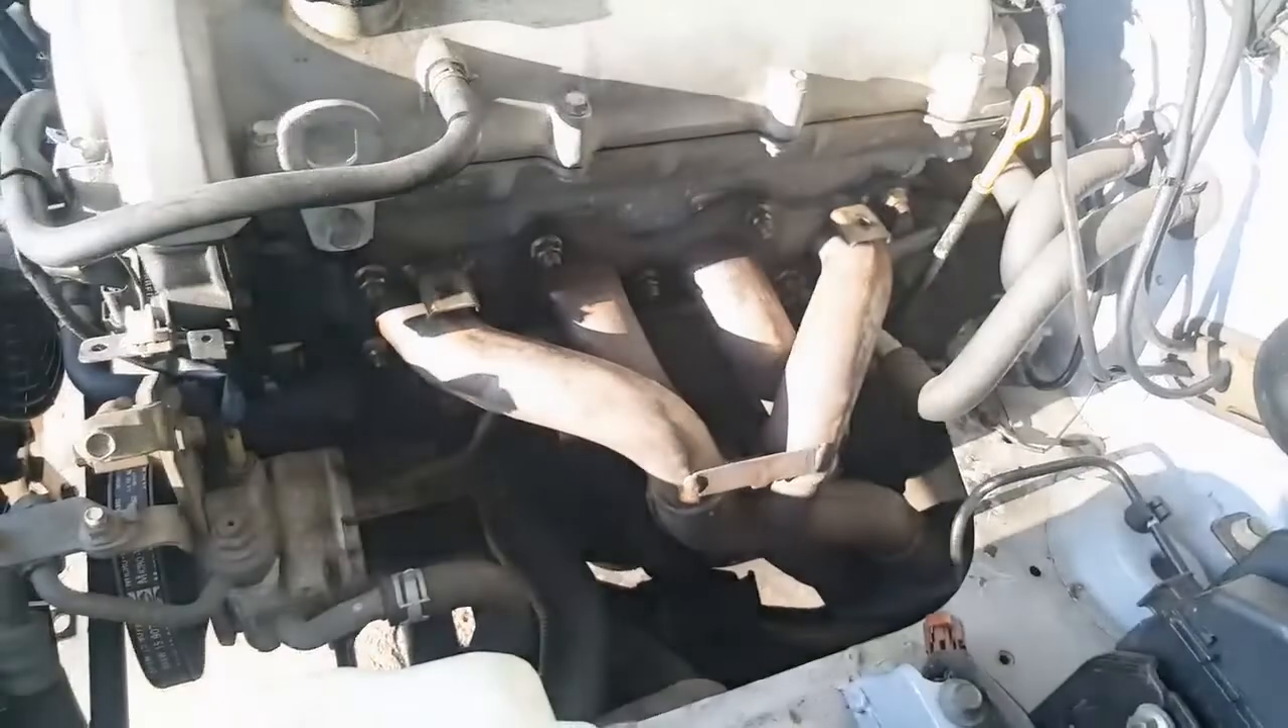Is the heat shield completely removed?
Yes.